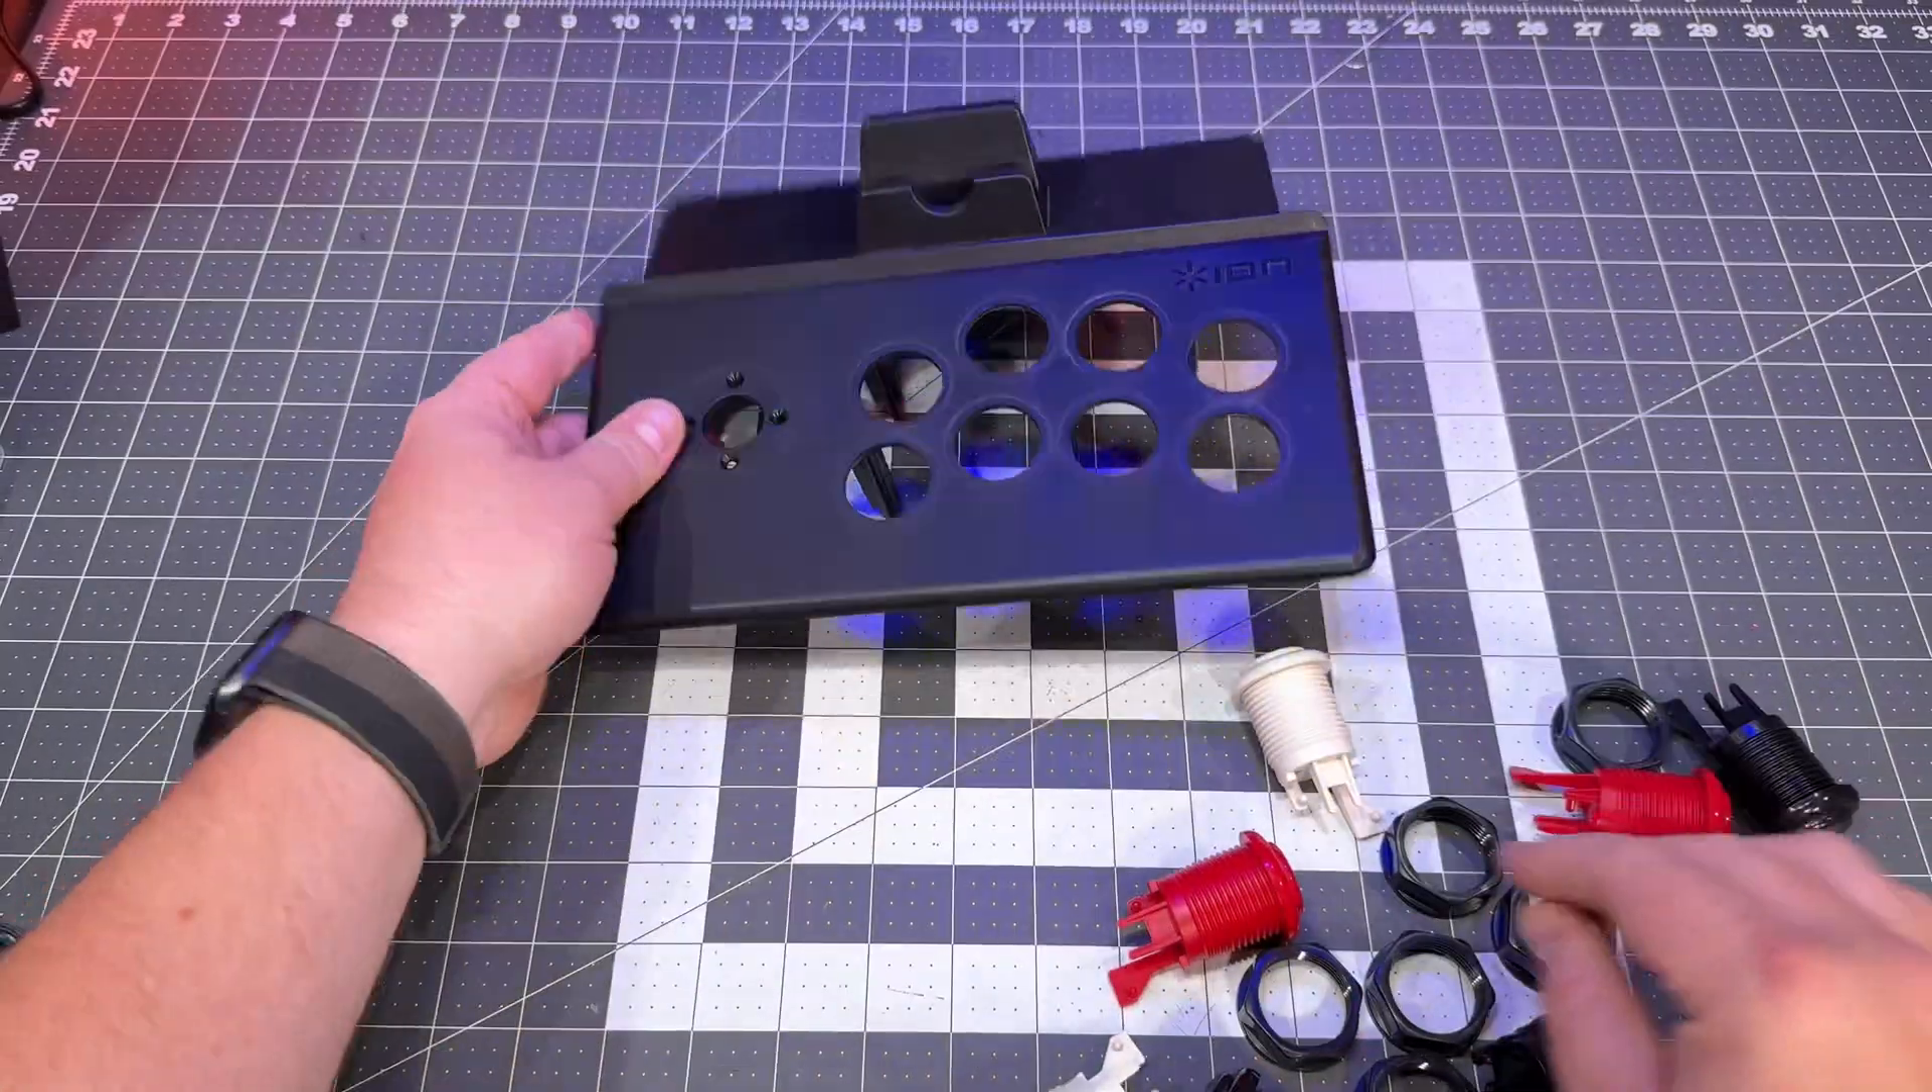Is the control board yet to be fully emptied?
No.